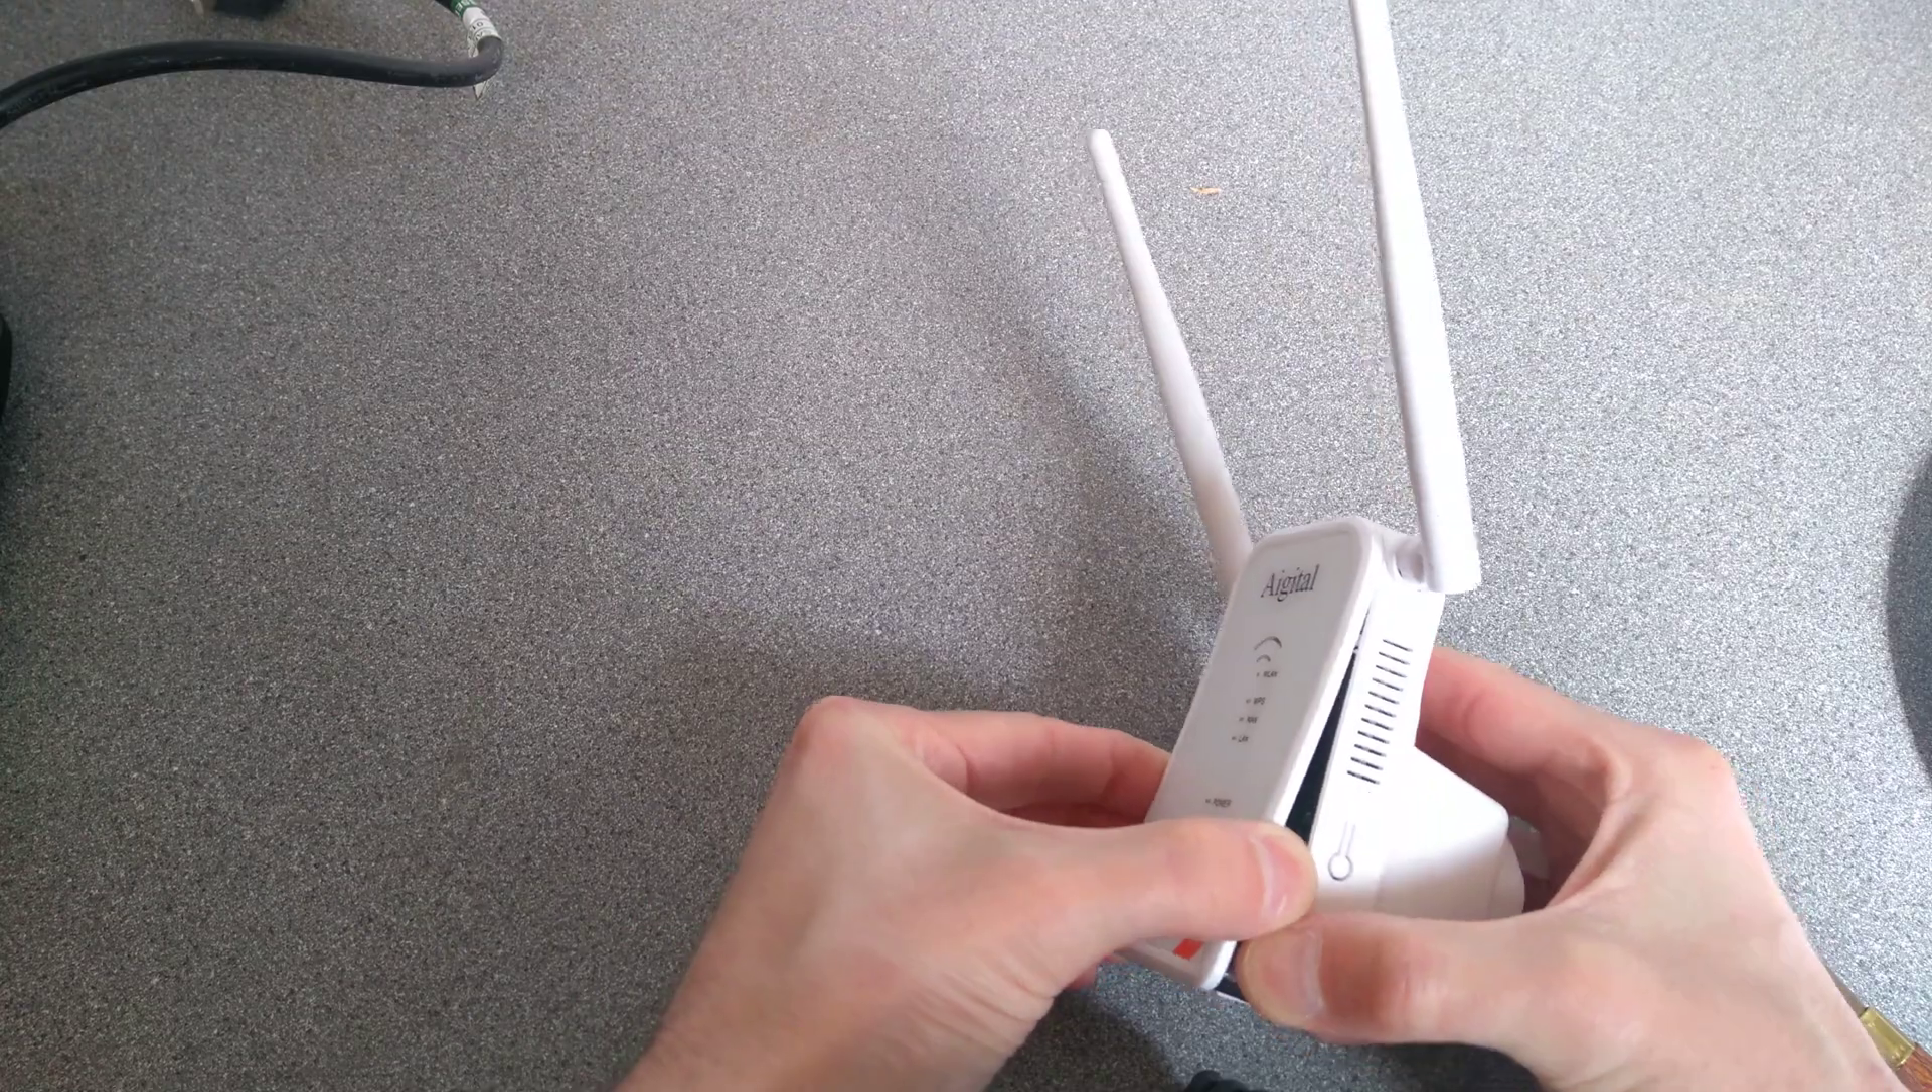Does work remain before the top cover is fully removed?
Yes.